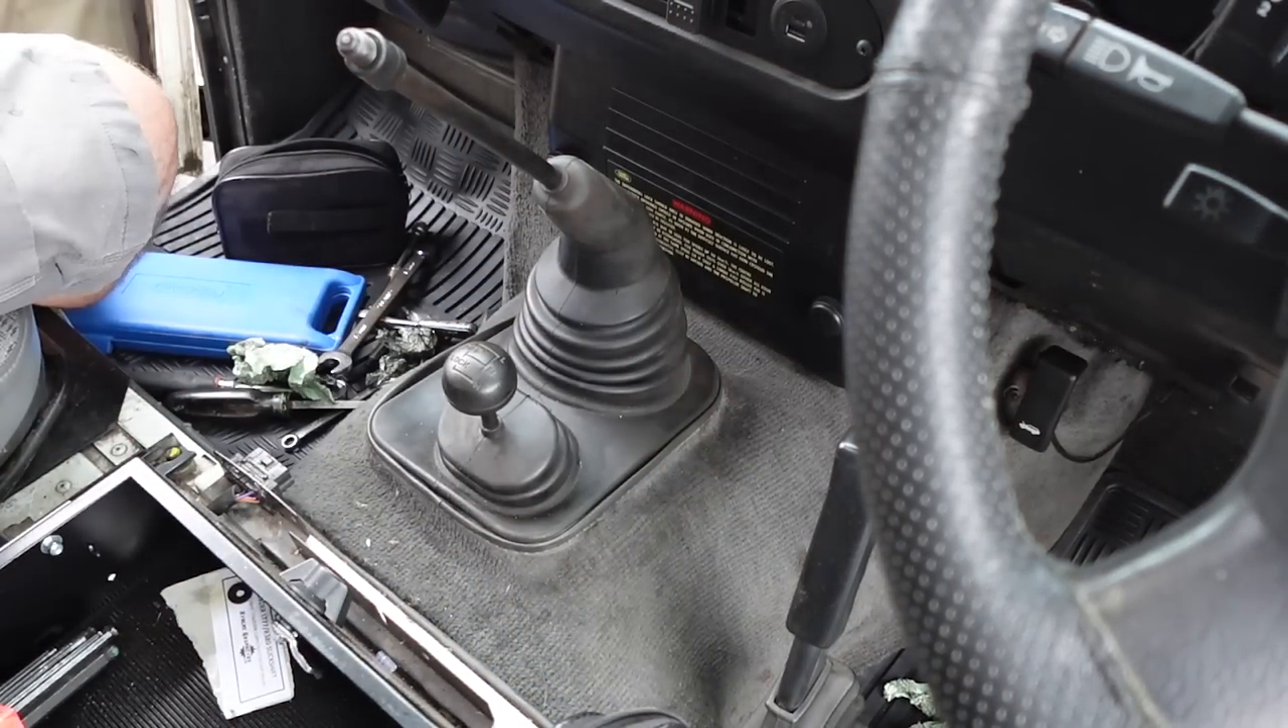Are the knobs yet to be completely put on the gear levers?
Yes.